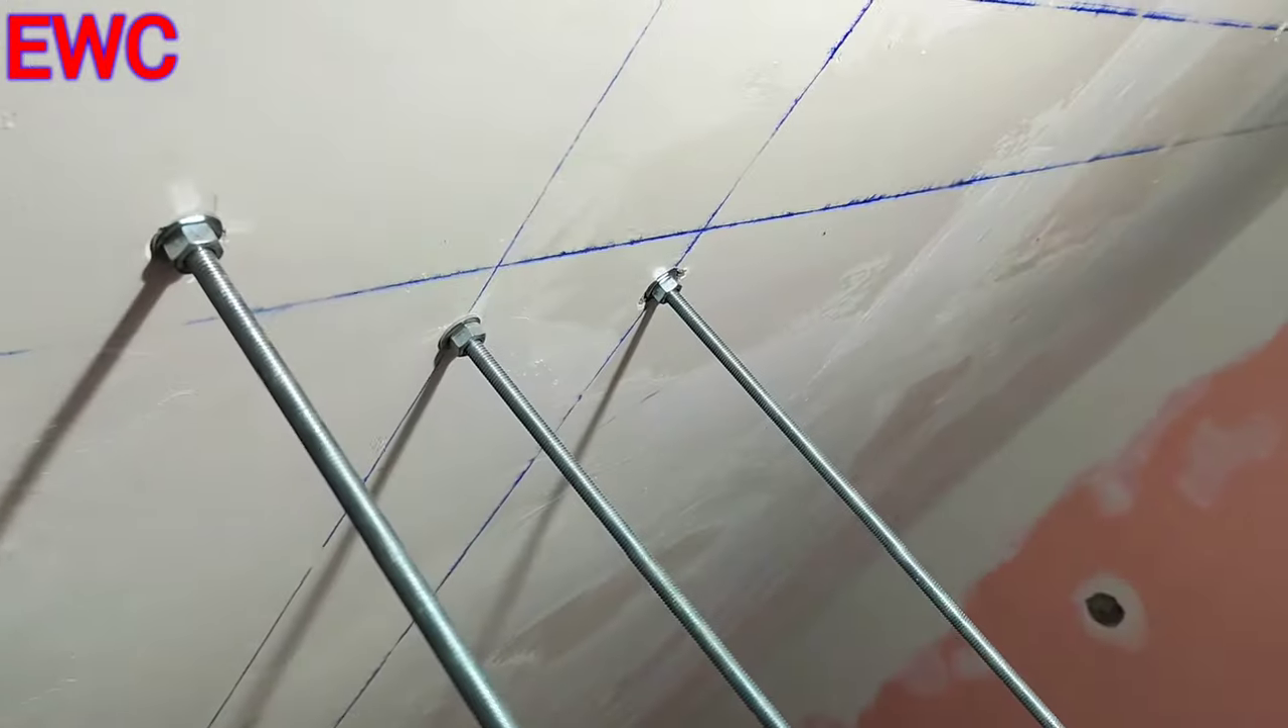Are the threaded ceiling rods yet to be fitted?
No.